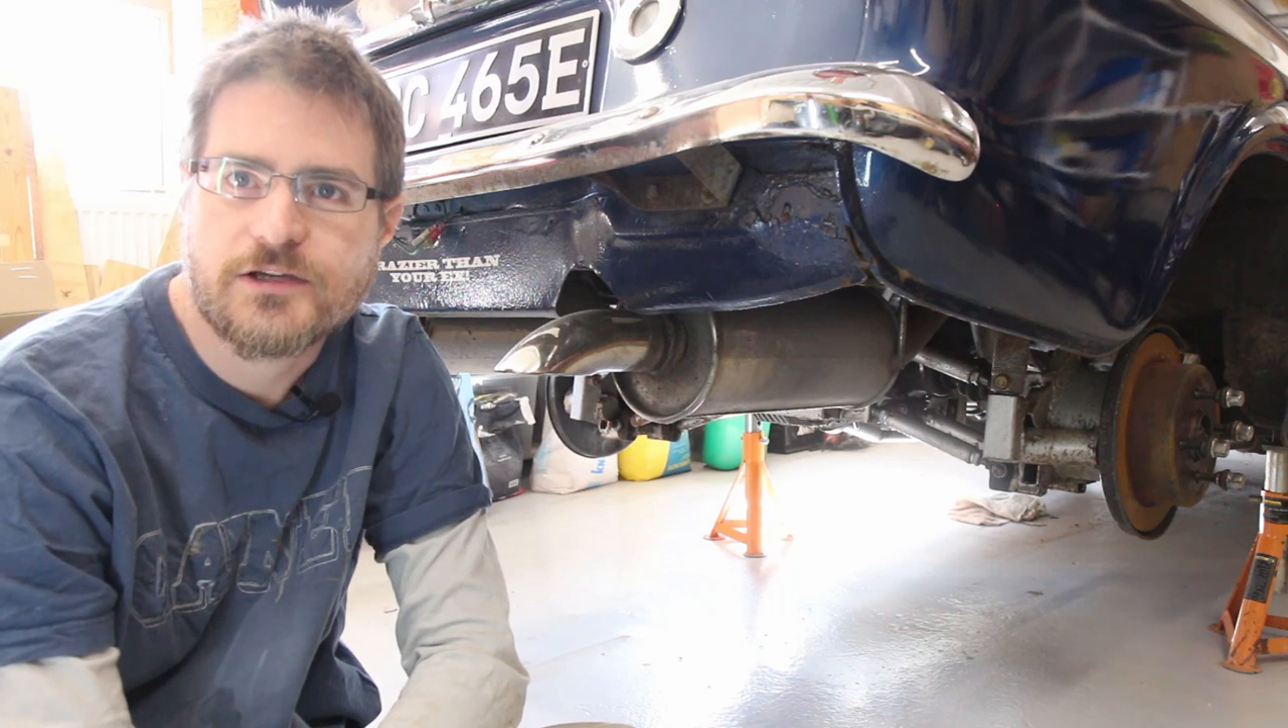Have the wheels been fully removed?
Yes.